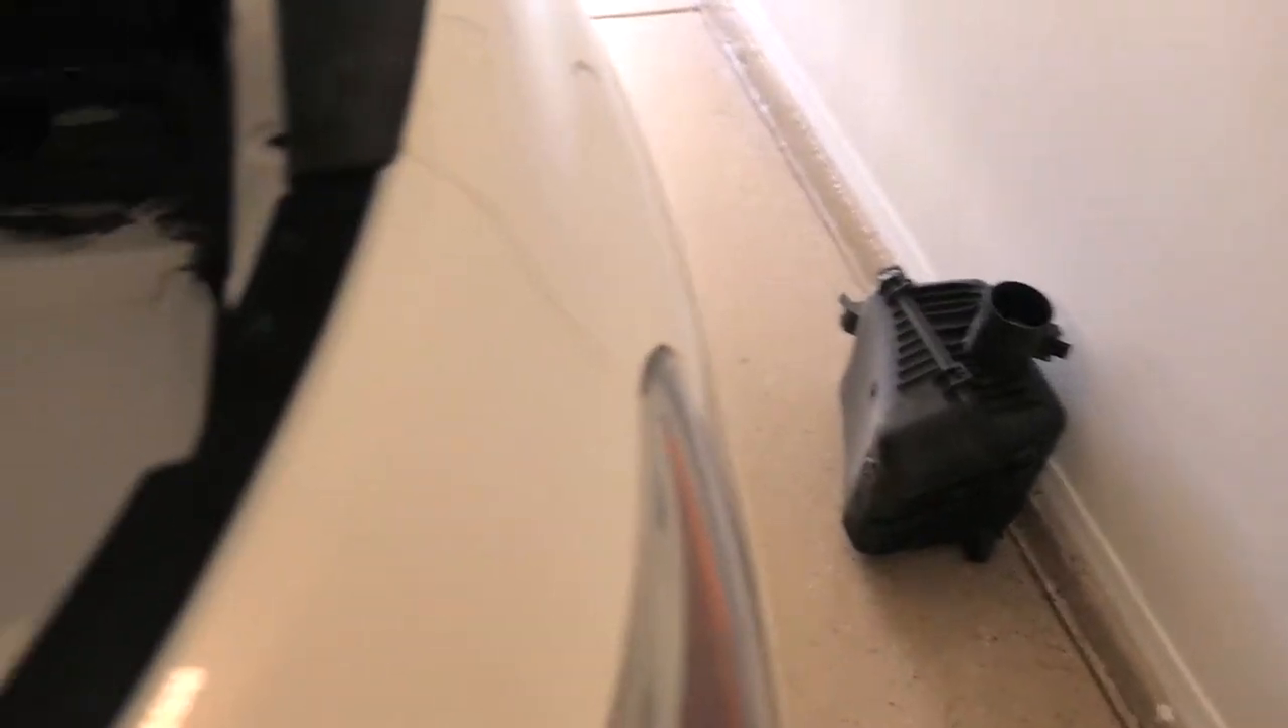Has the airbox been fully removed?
Yes.